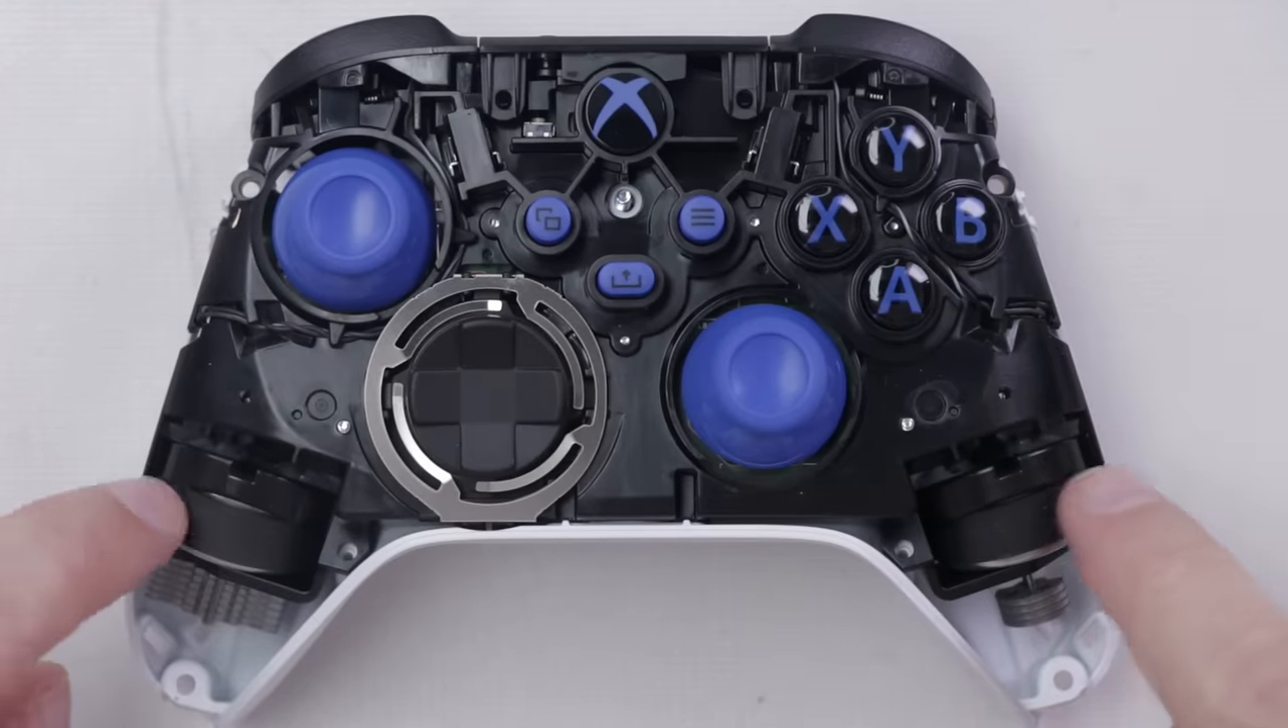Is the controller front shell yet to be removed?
No.